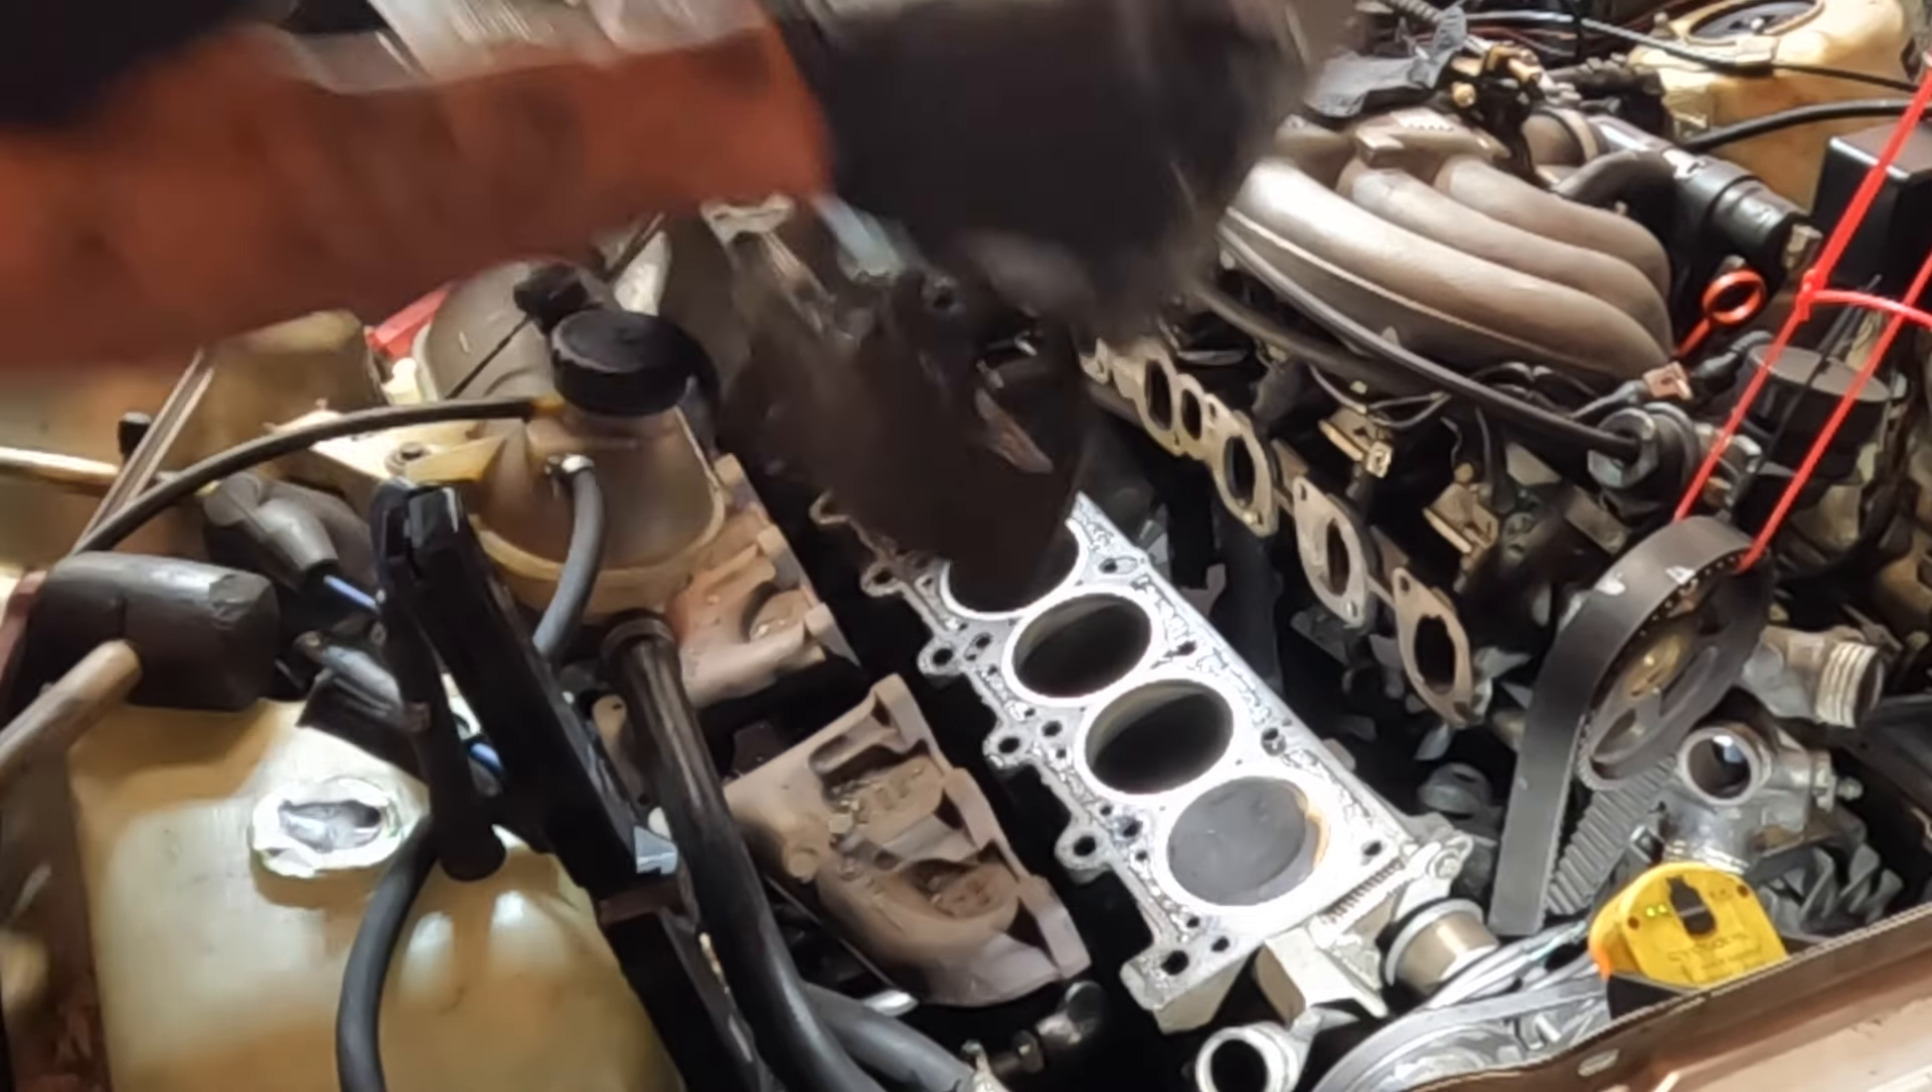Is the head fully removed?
Yes.